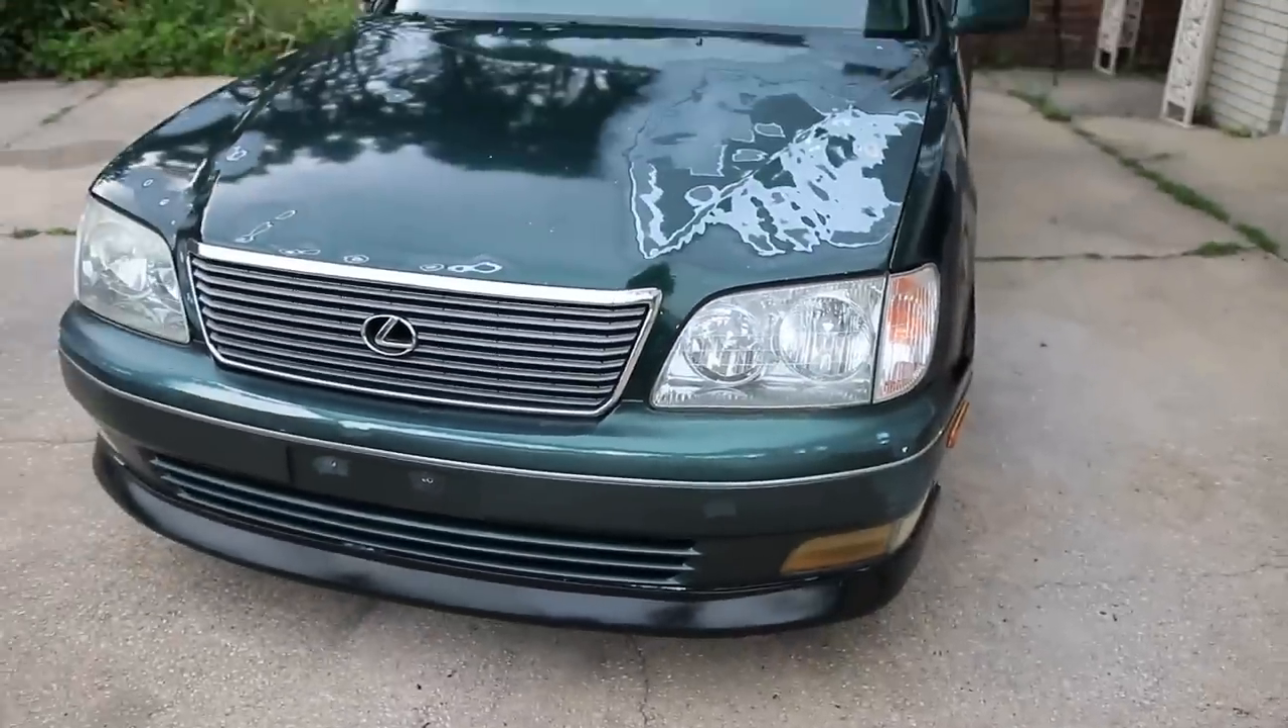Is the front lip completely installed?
Yes.